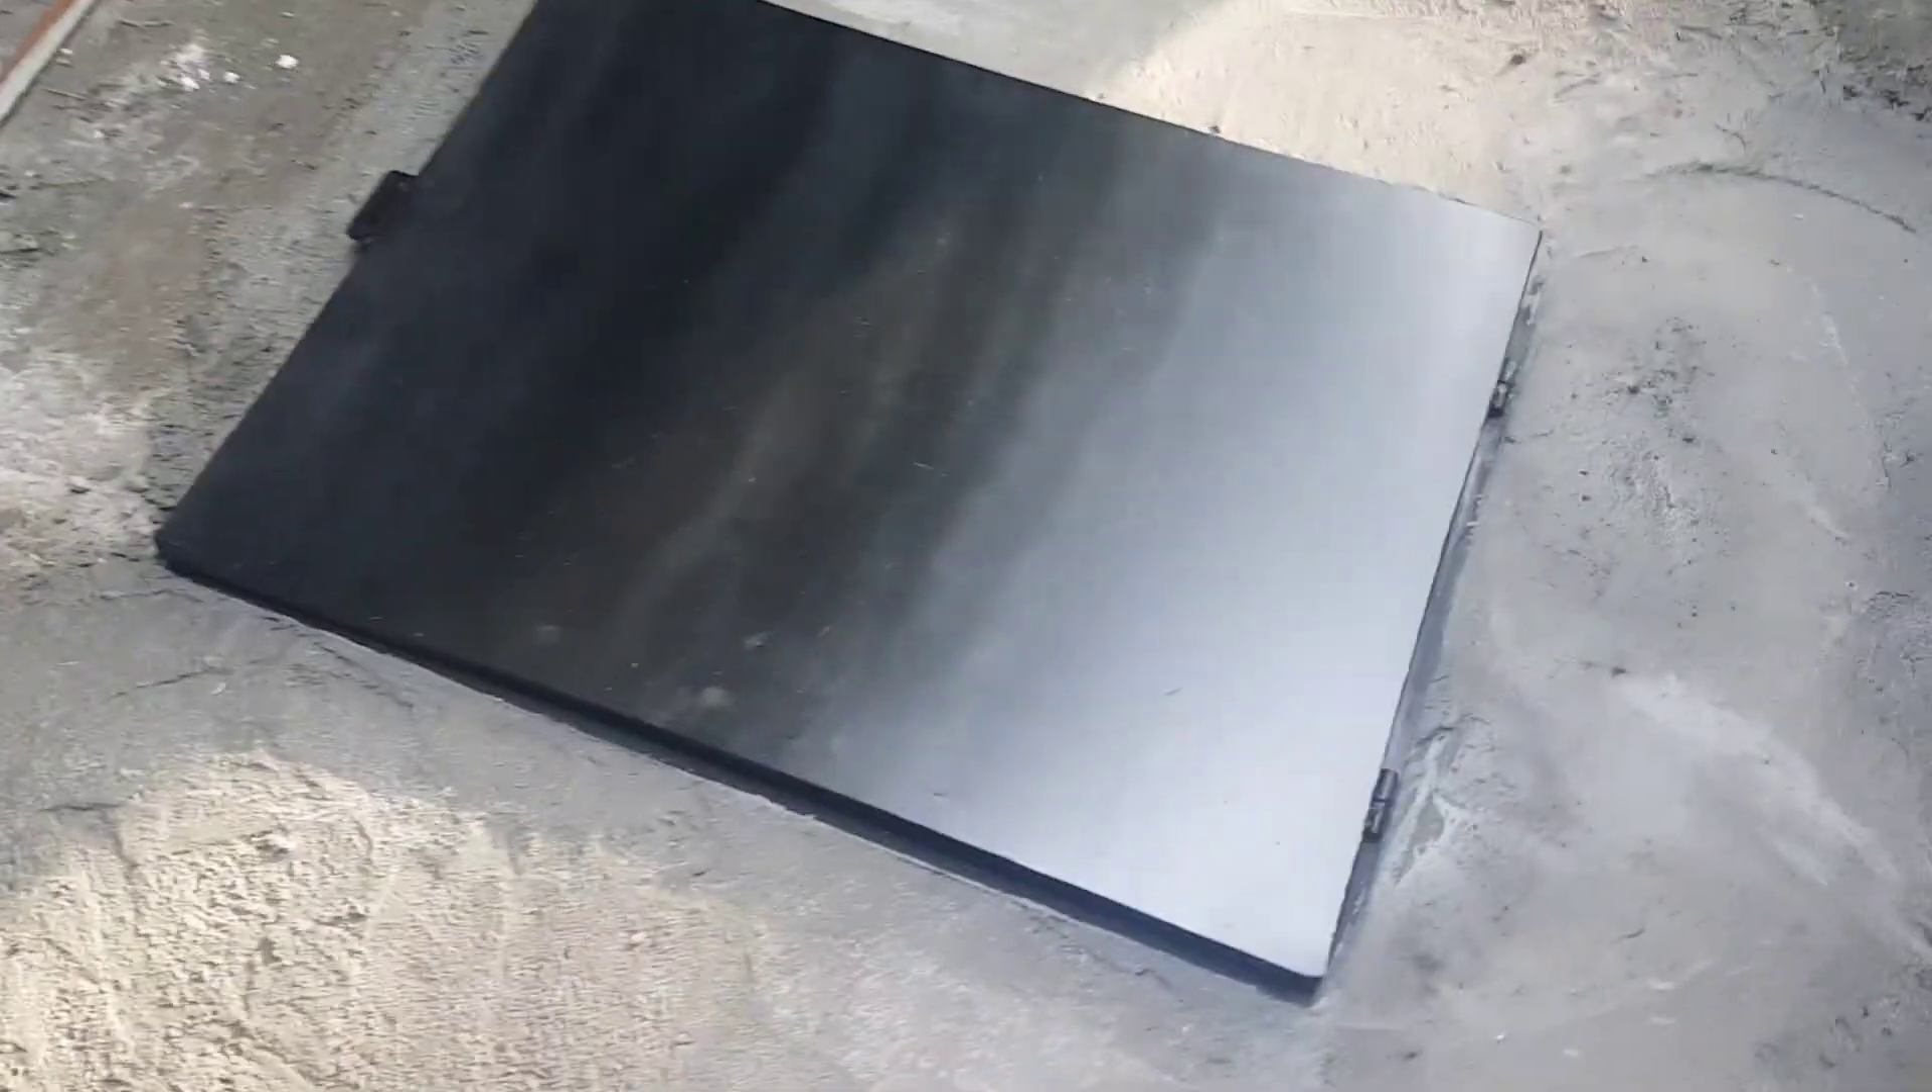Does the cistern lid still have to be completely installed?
No.